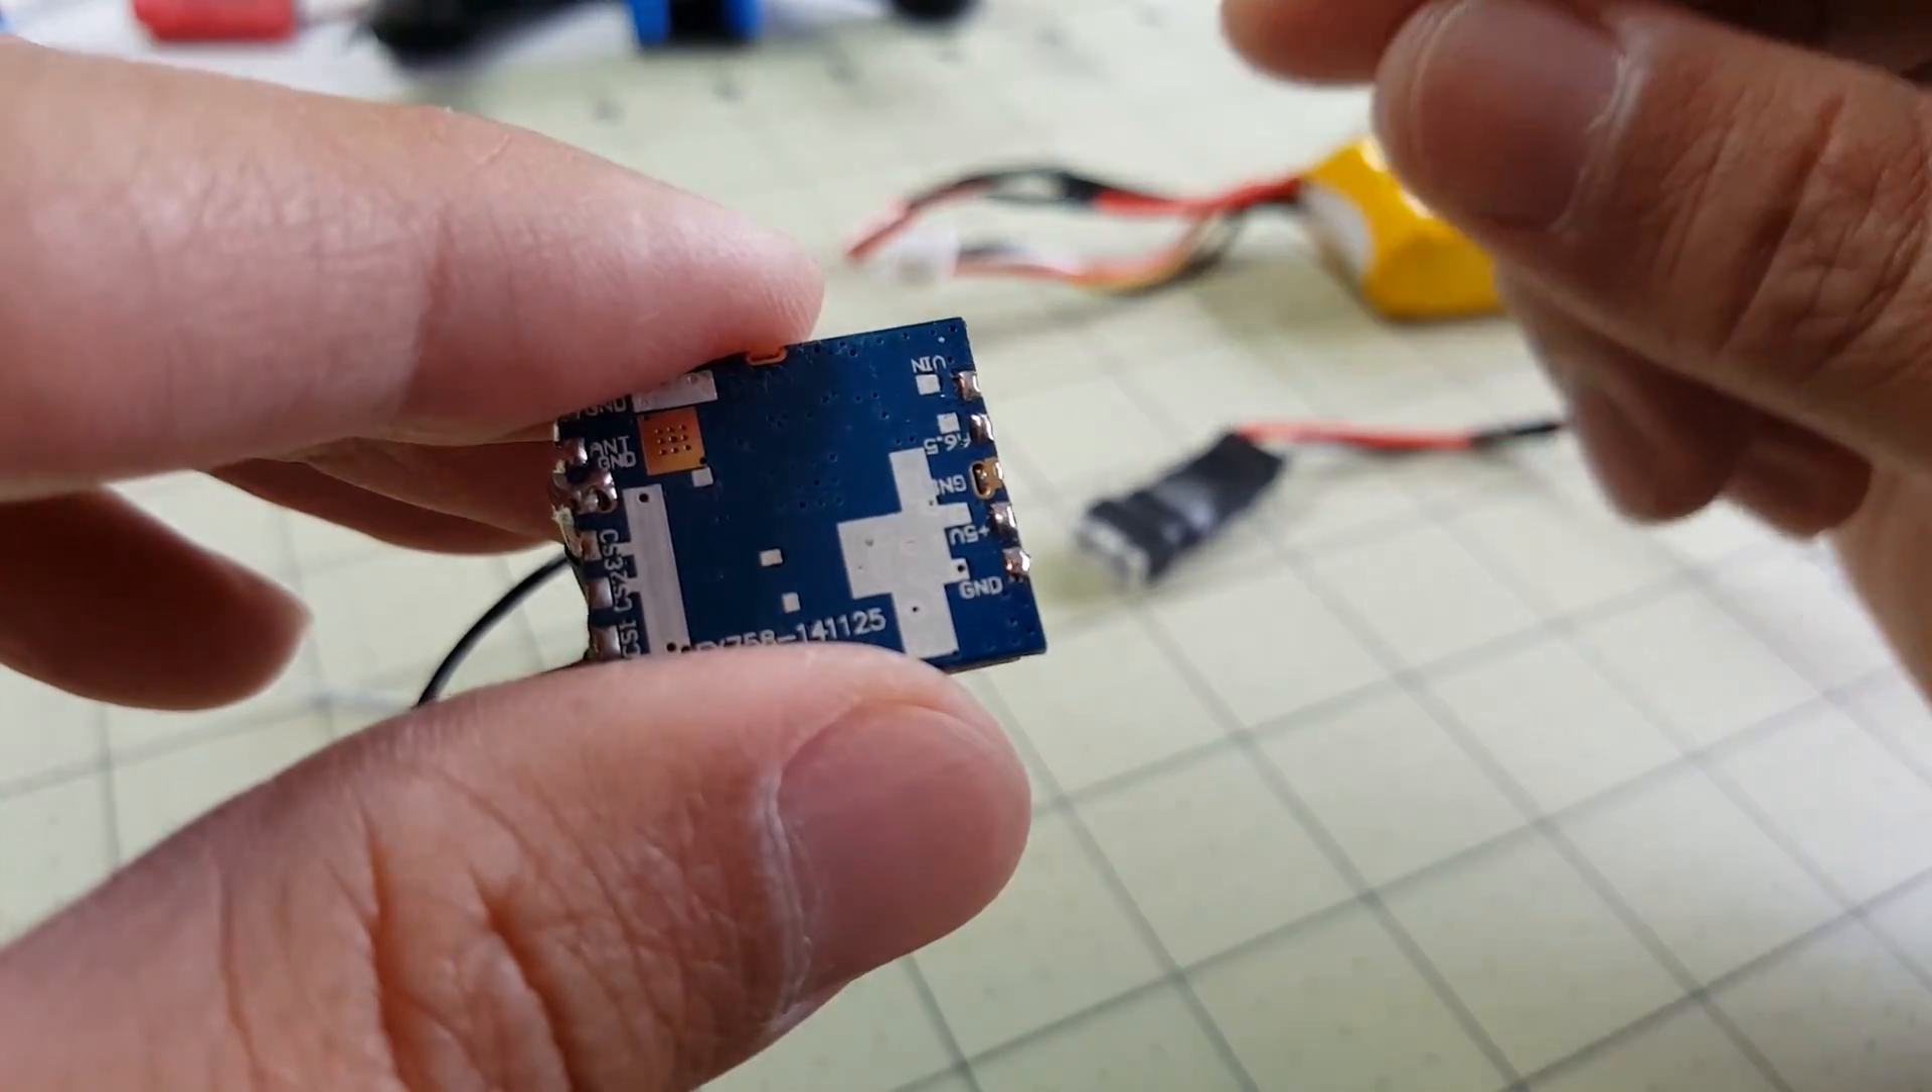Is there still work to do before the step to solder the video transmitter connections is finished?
Yes.